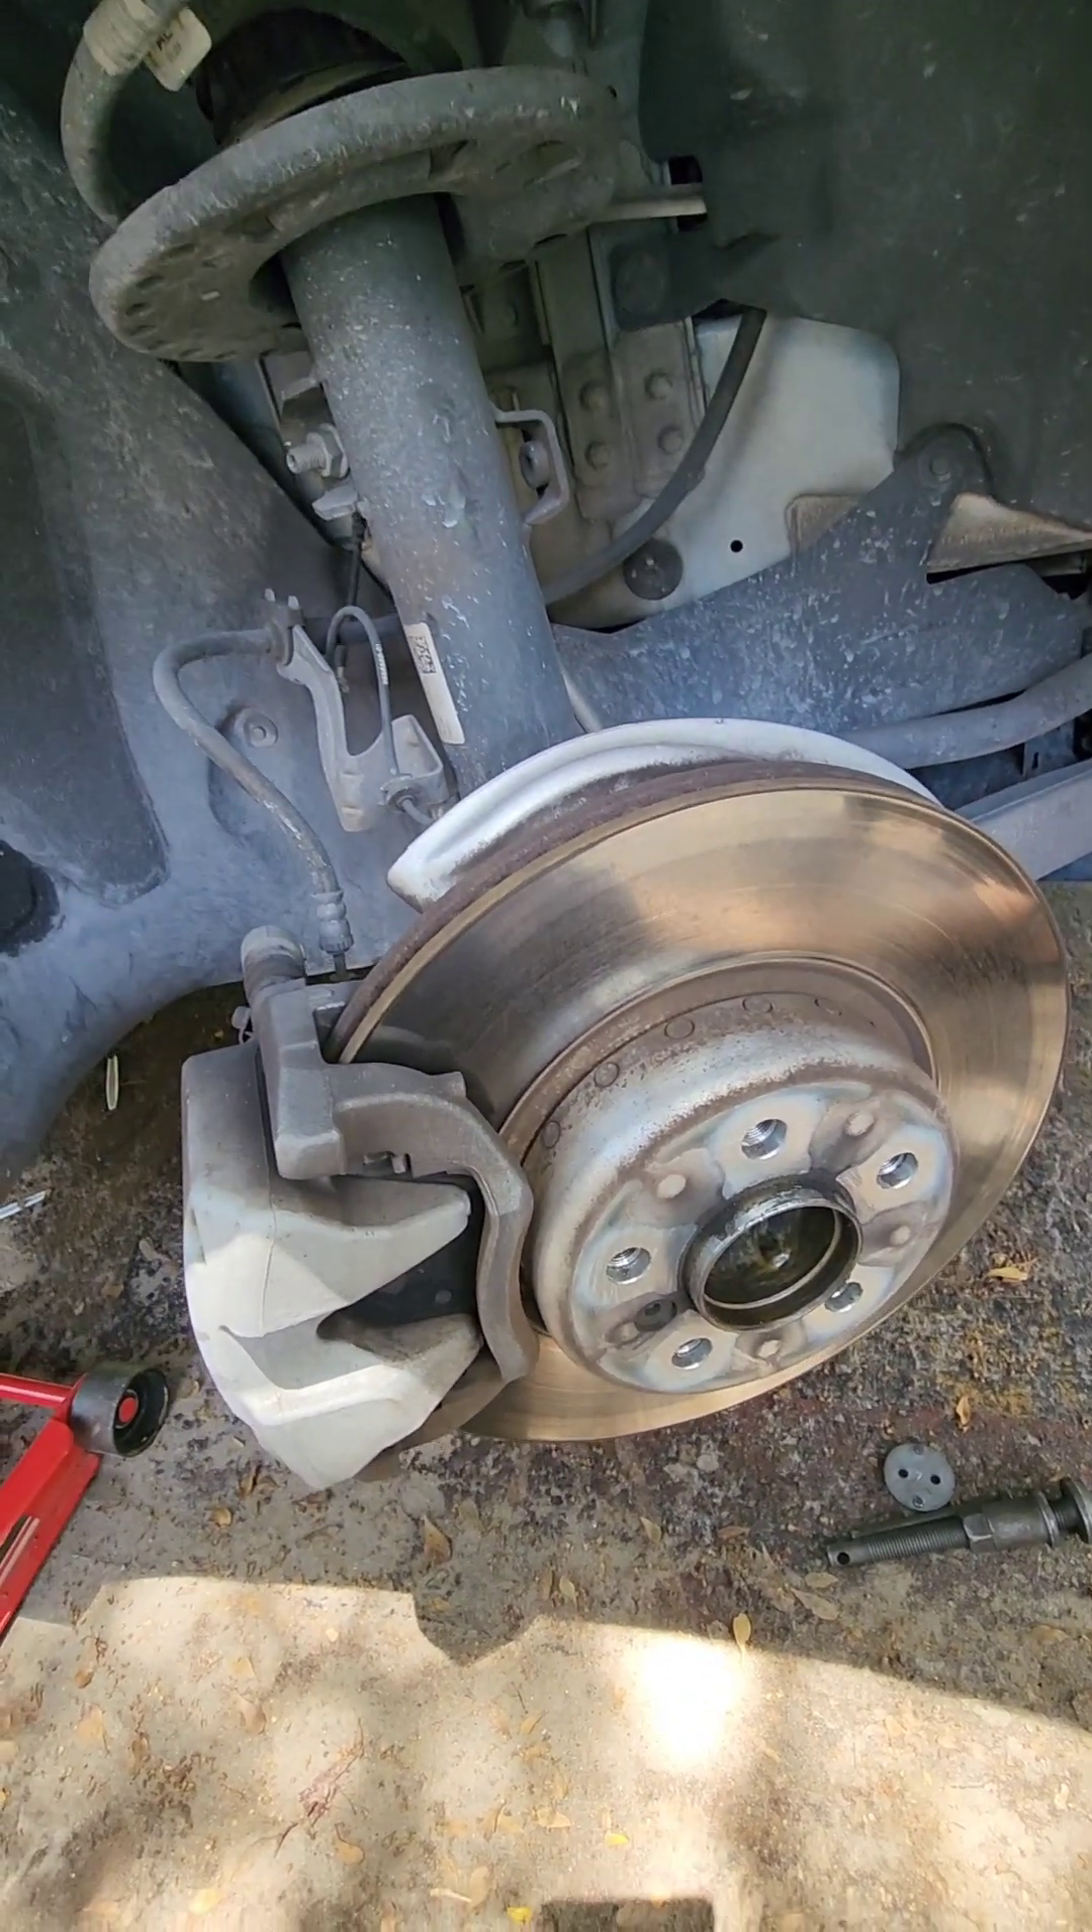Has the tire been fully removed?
Yes.